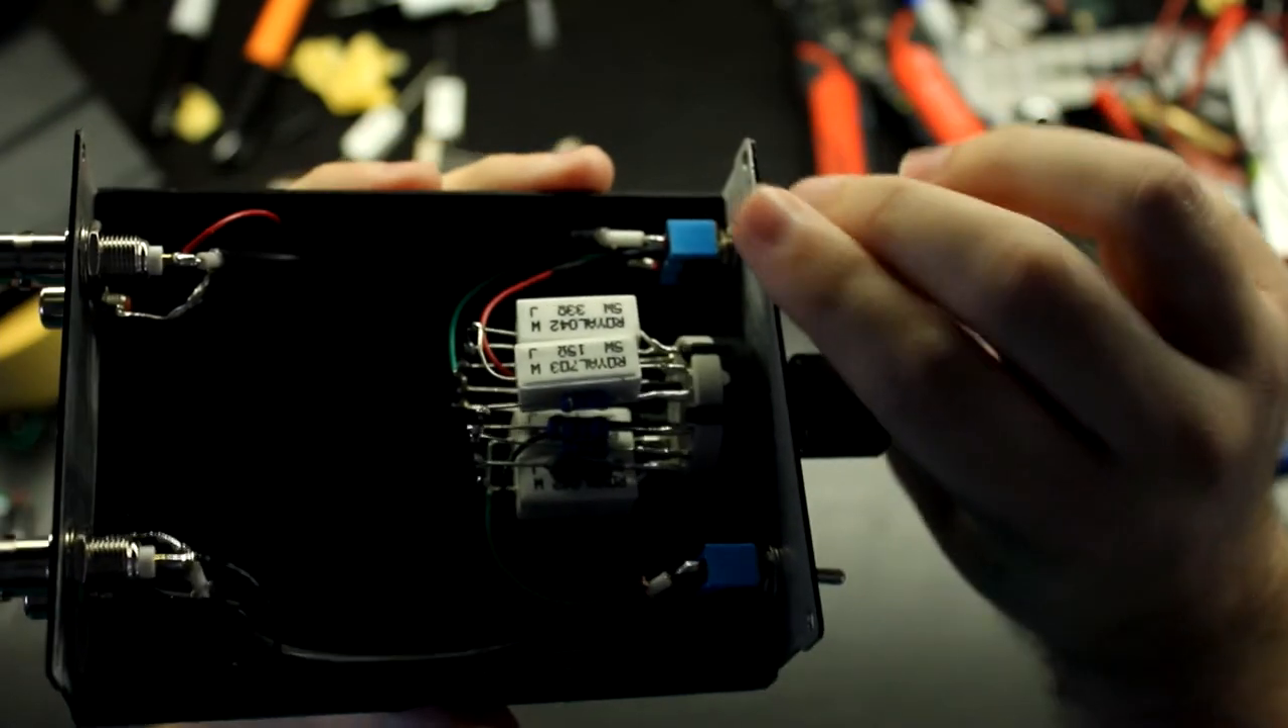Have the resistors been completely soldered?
Yes.